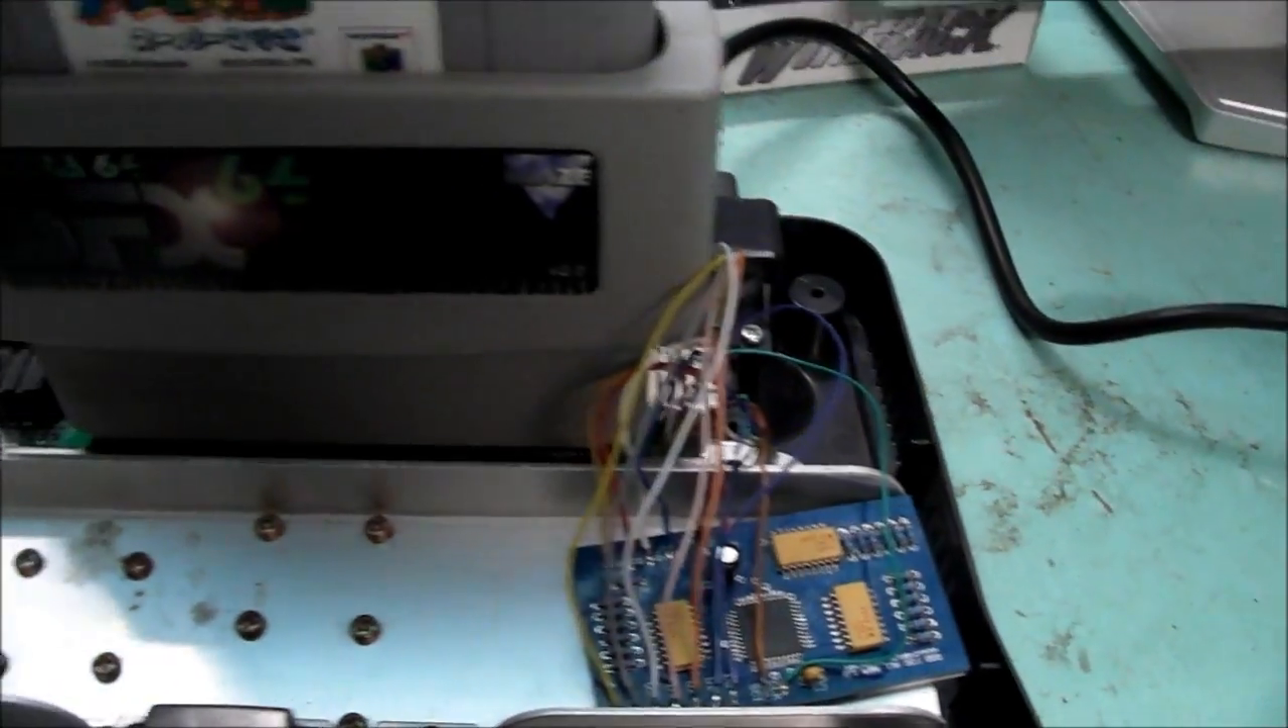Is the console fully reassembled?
No.